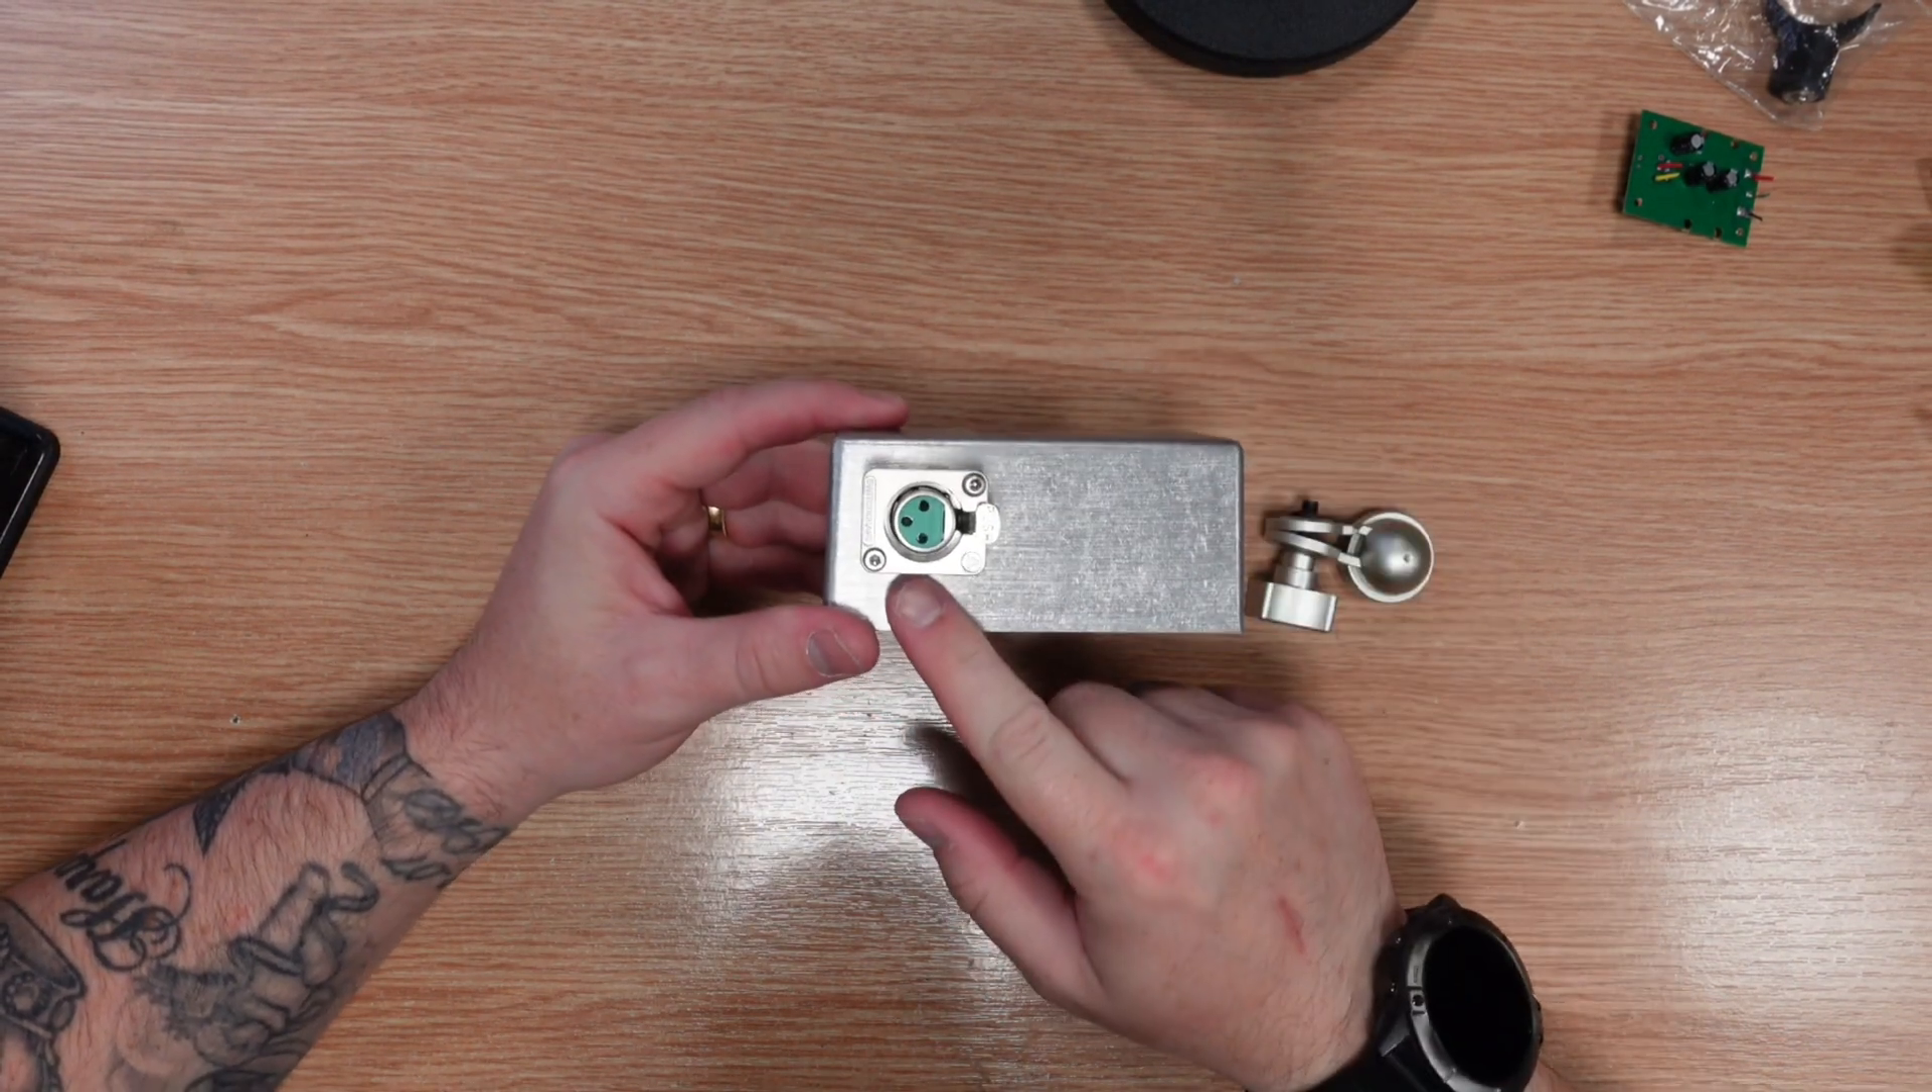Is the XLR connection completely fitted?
Yes.